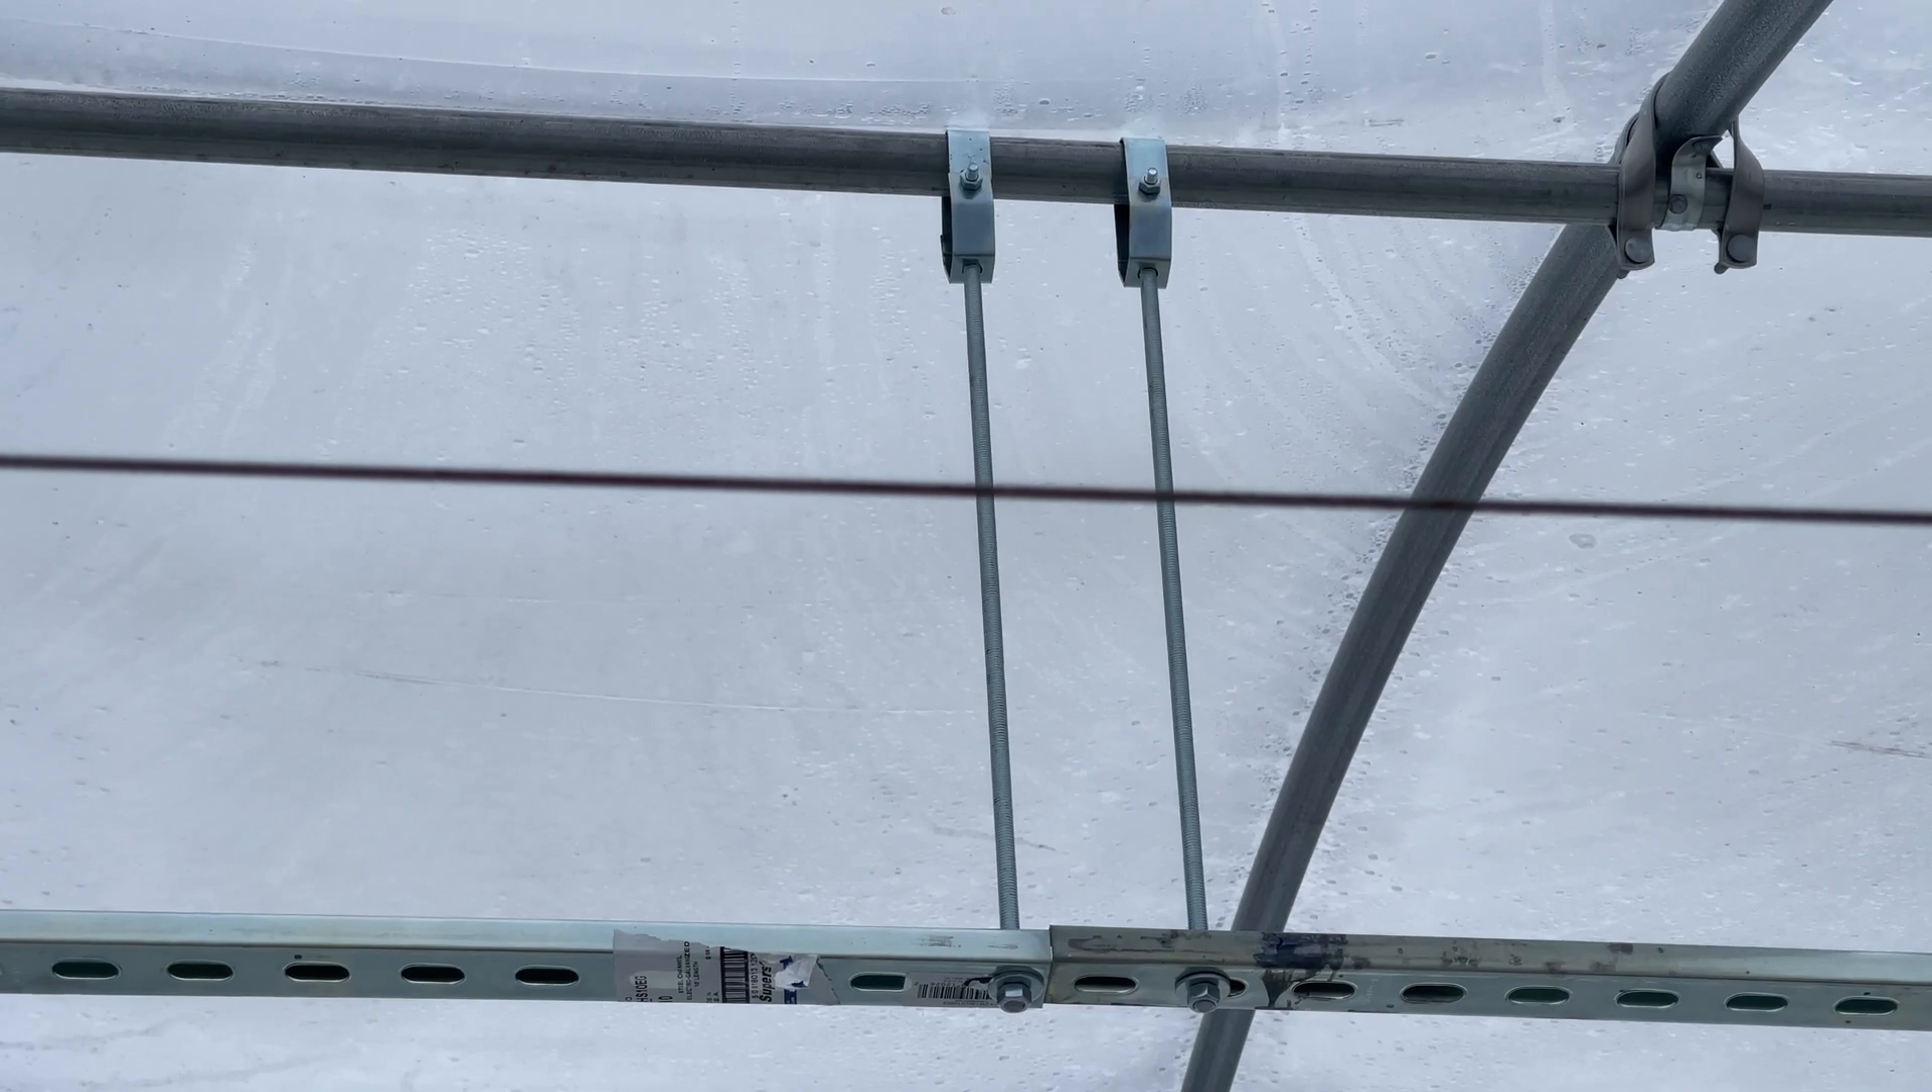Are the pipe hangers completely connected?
Yes.